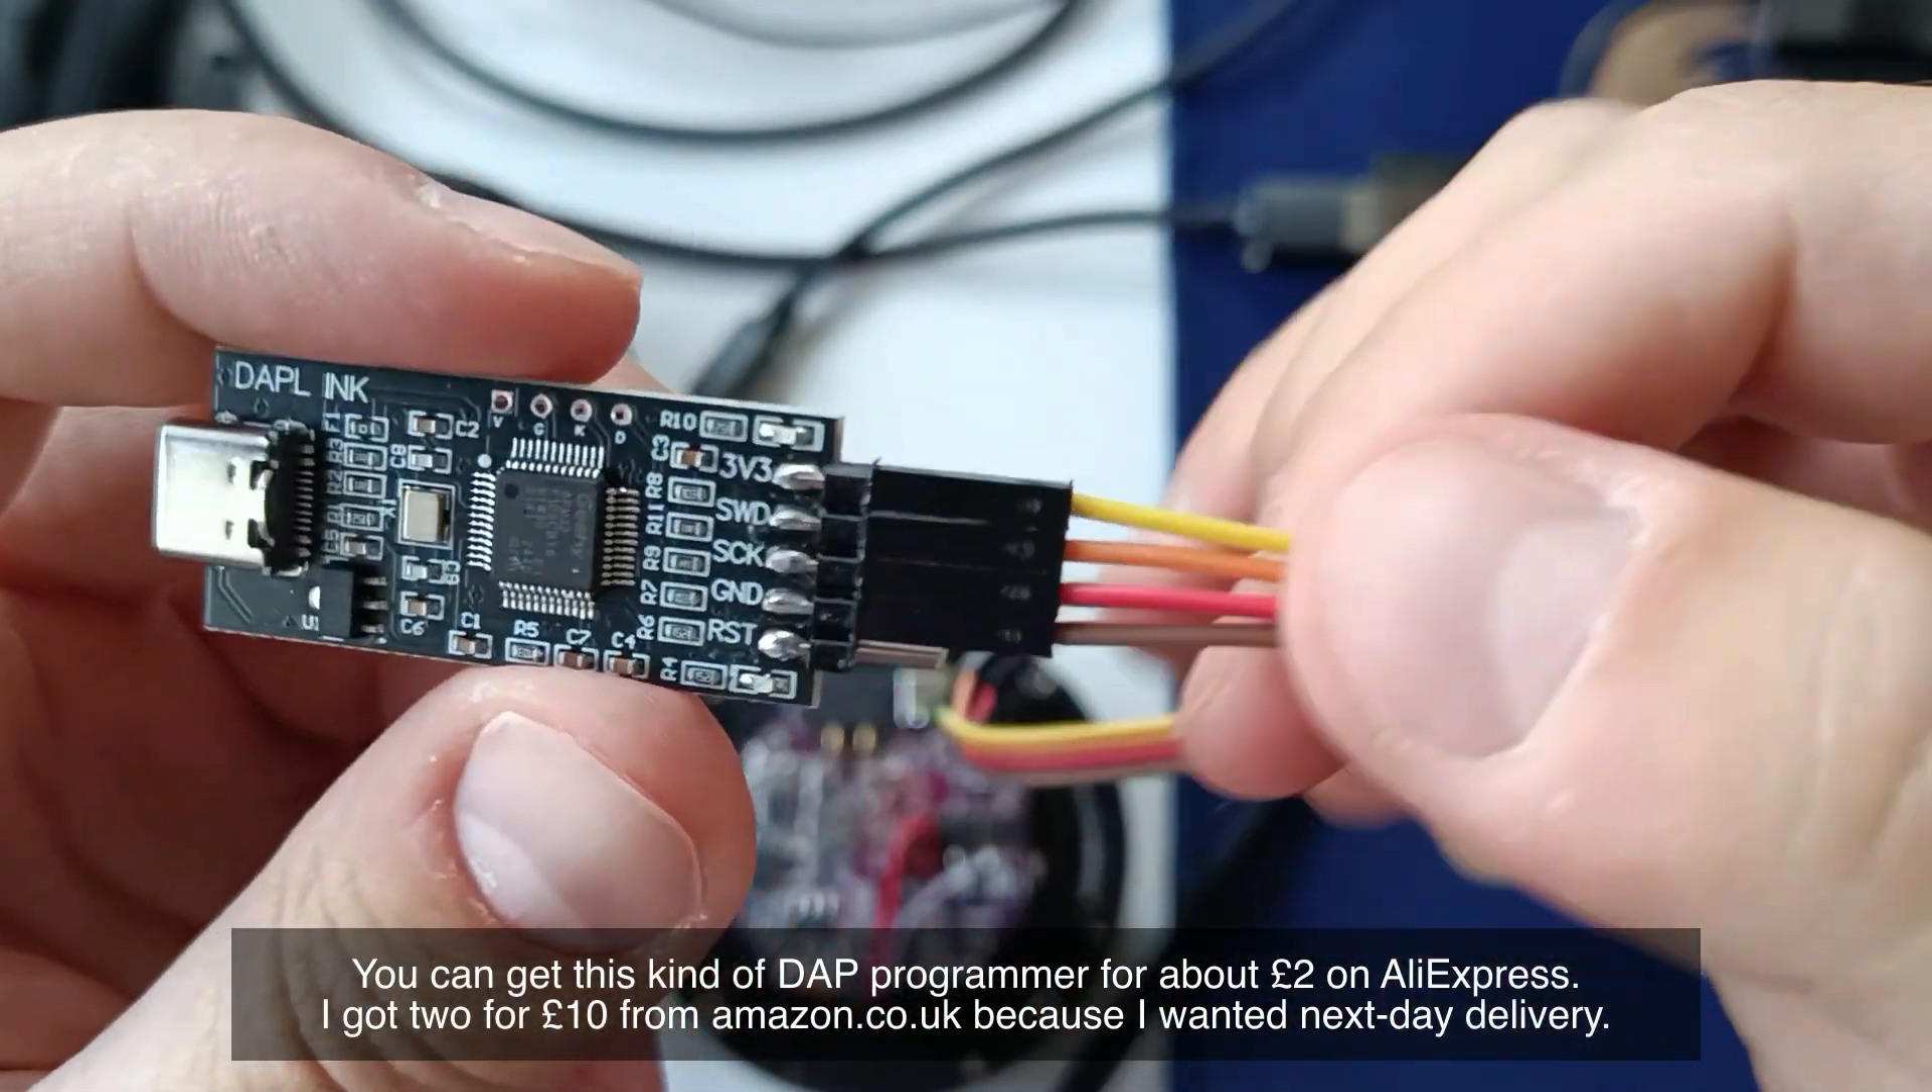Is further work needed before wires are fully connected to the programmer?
No.